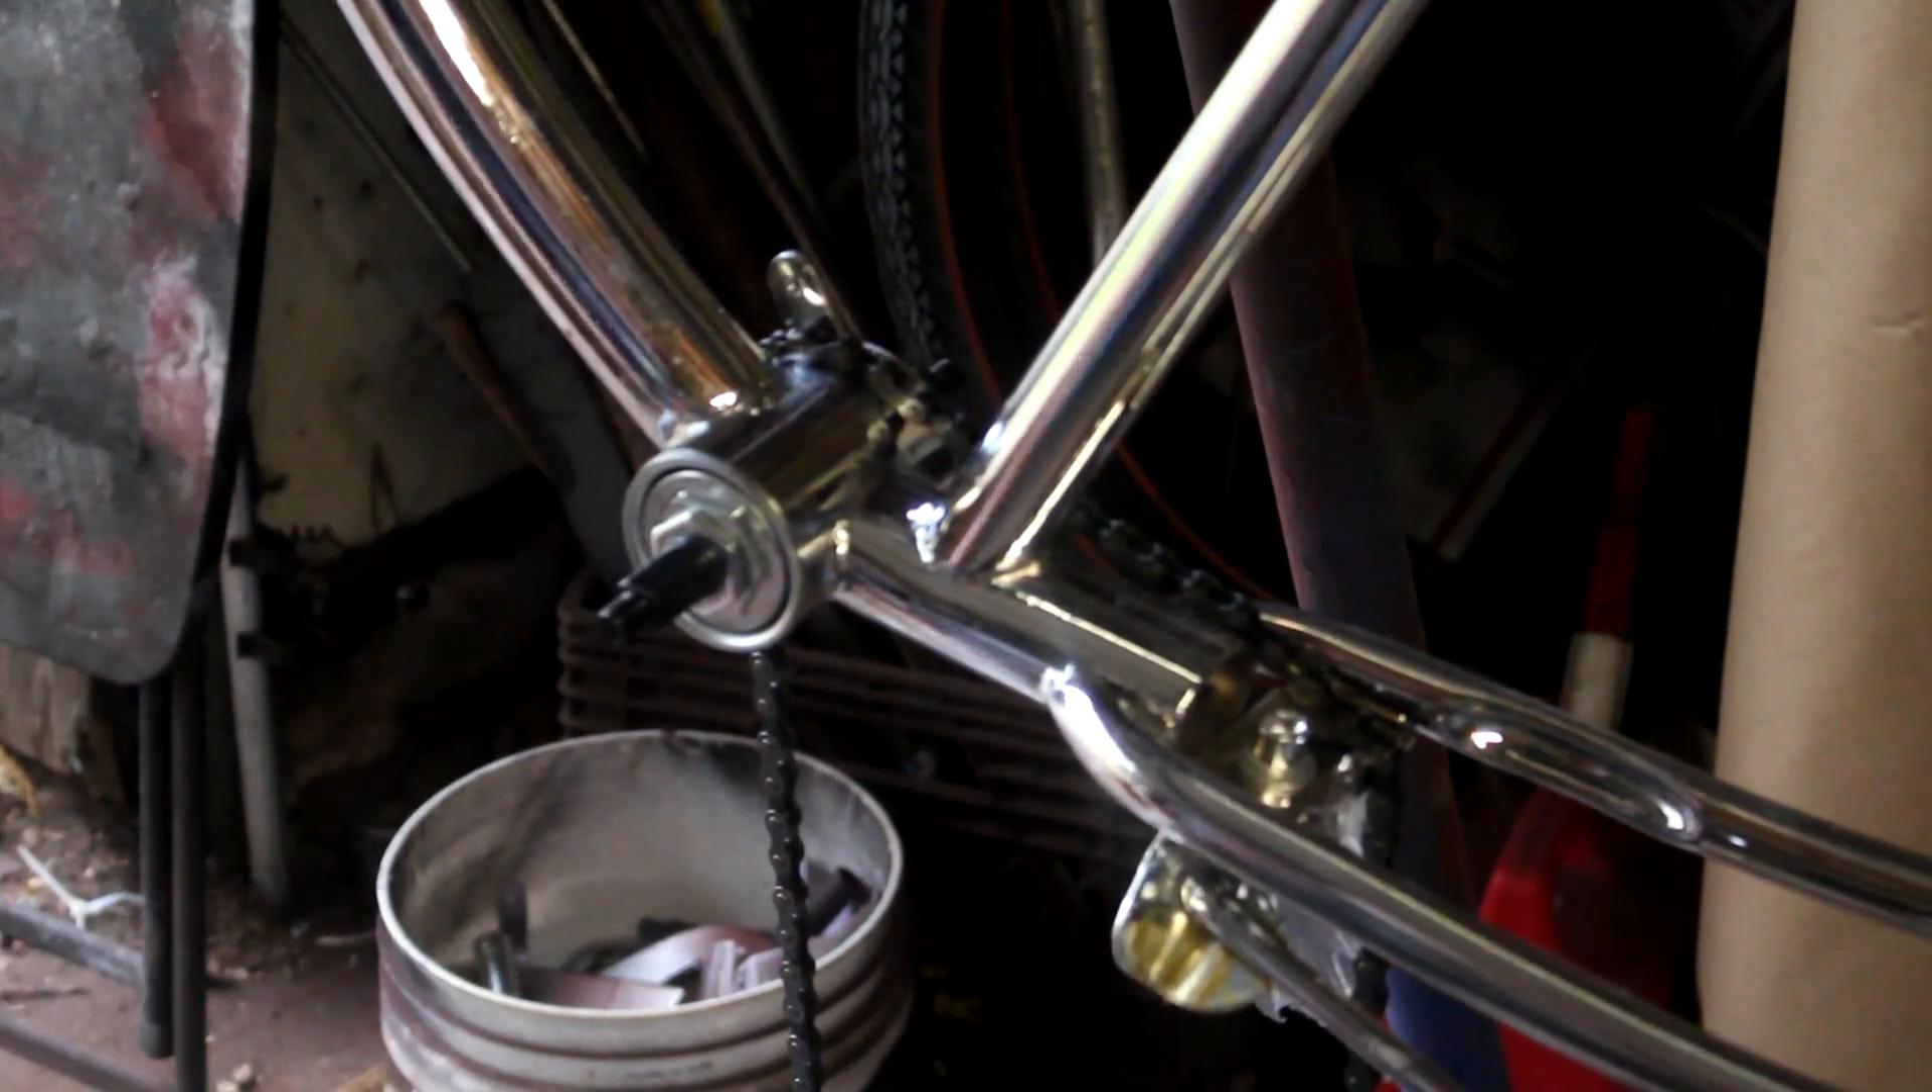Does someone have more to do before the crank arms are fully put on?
Yes.